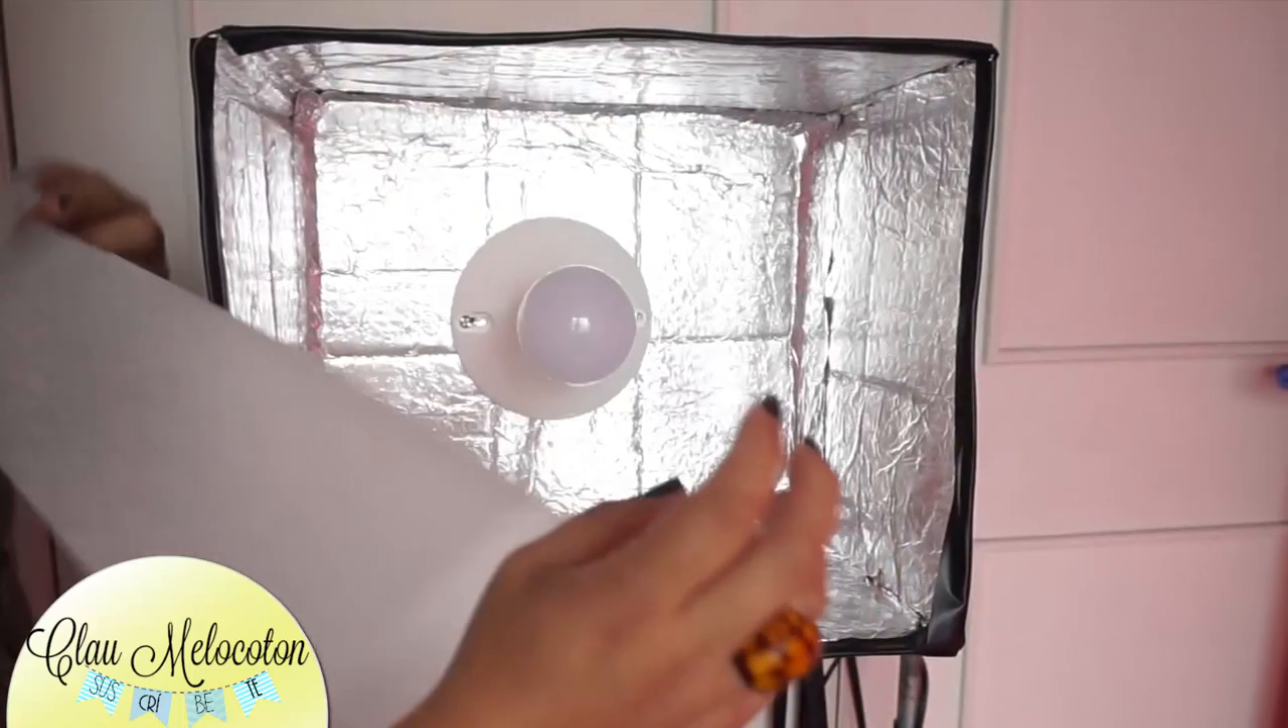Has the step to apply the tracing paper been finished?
No.